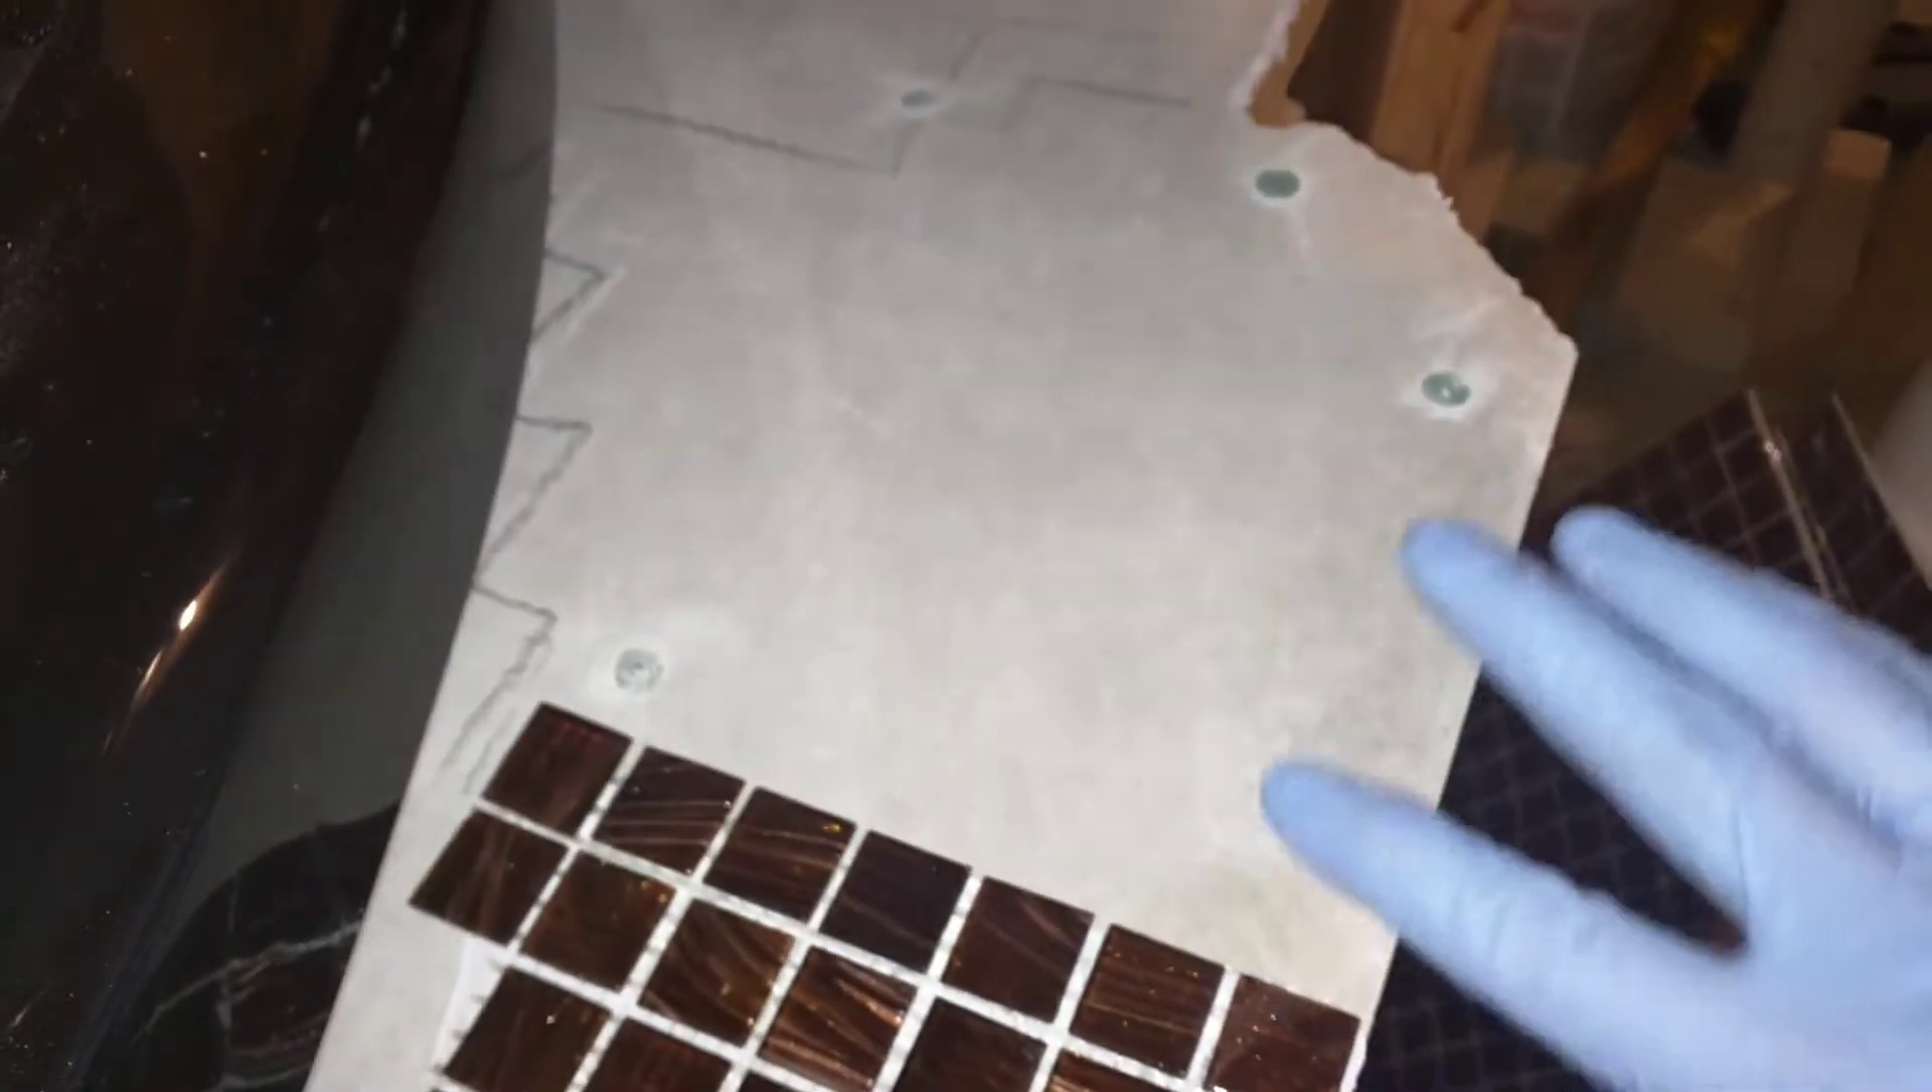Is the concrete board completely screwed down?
Yes.